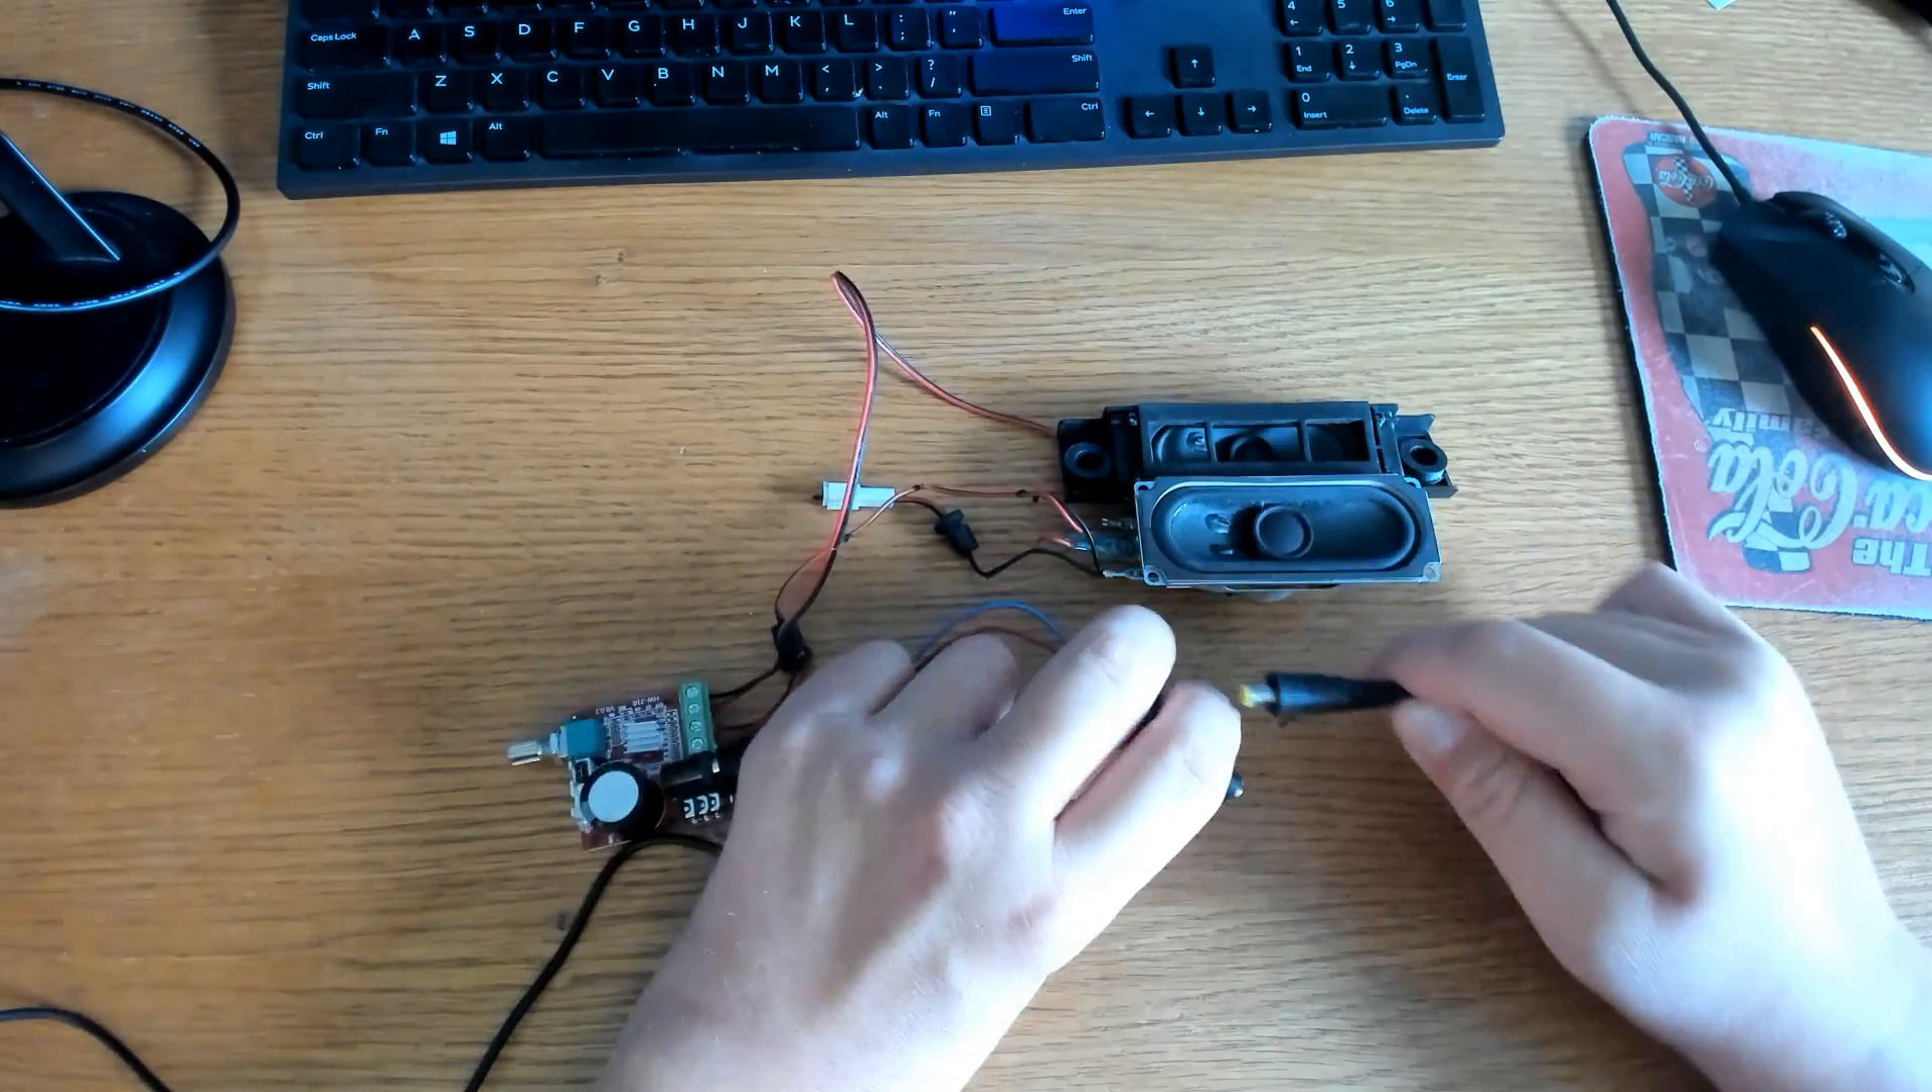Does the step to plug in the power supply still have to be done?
Yes.